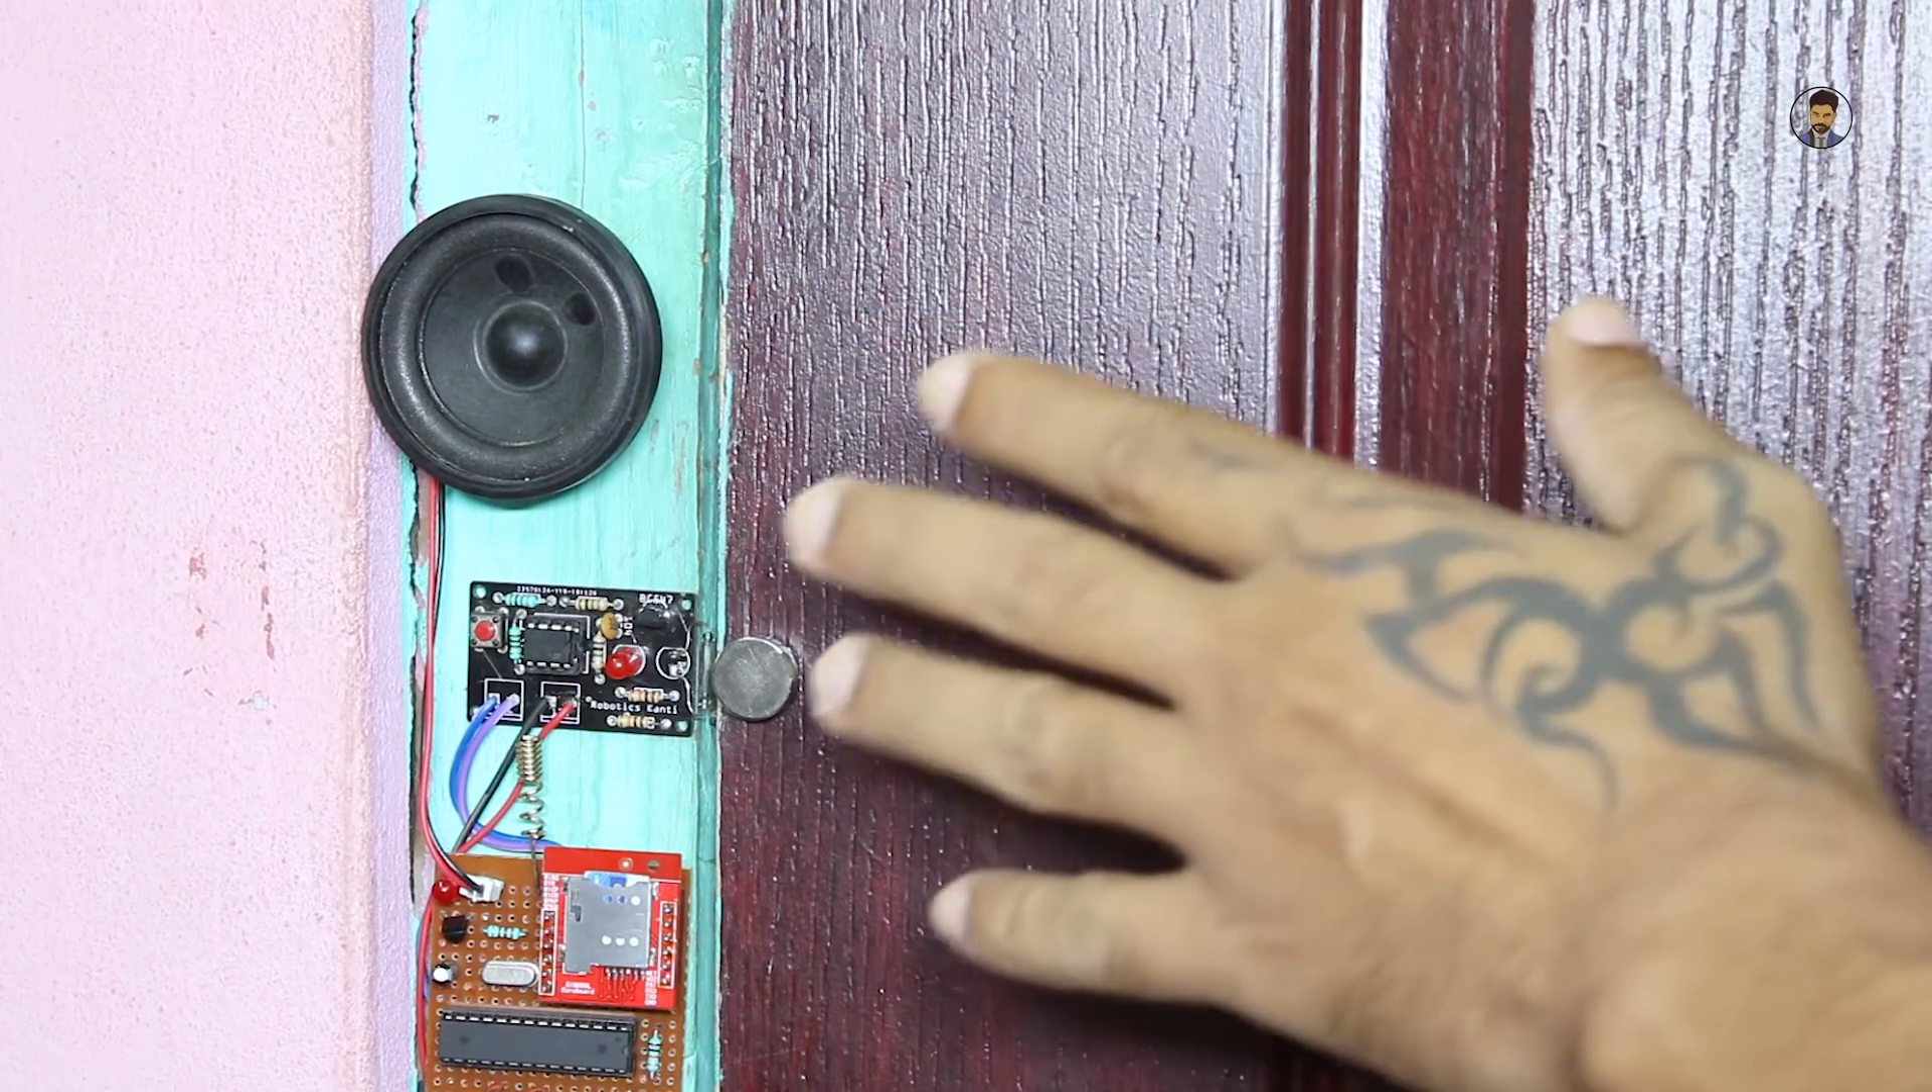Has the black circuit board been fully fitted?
Yes.